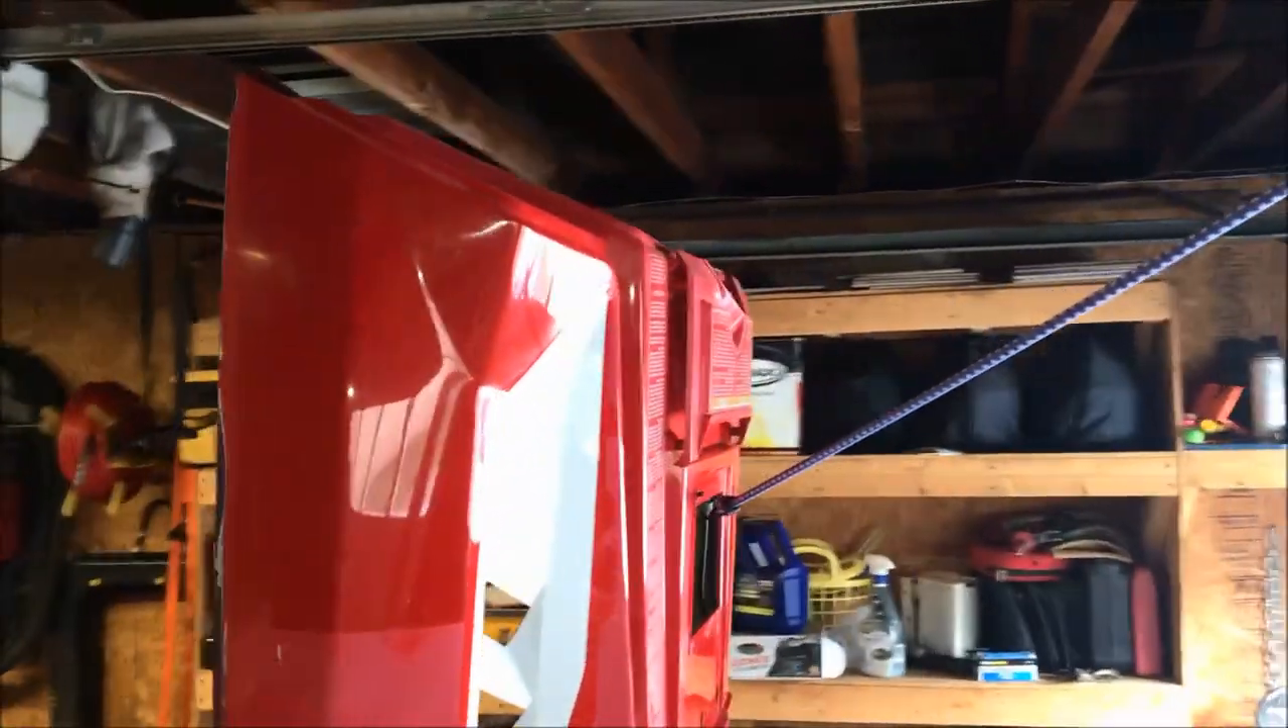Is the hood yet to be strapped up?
No.